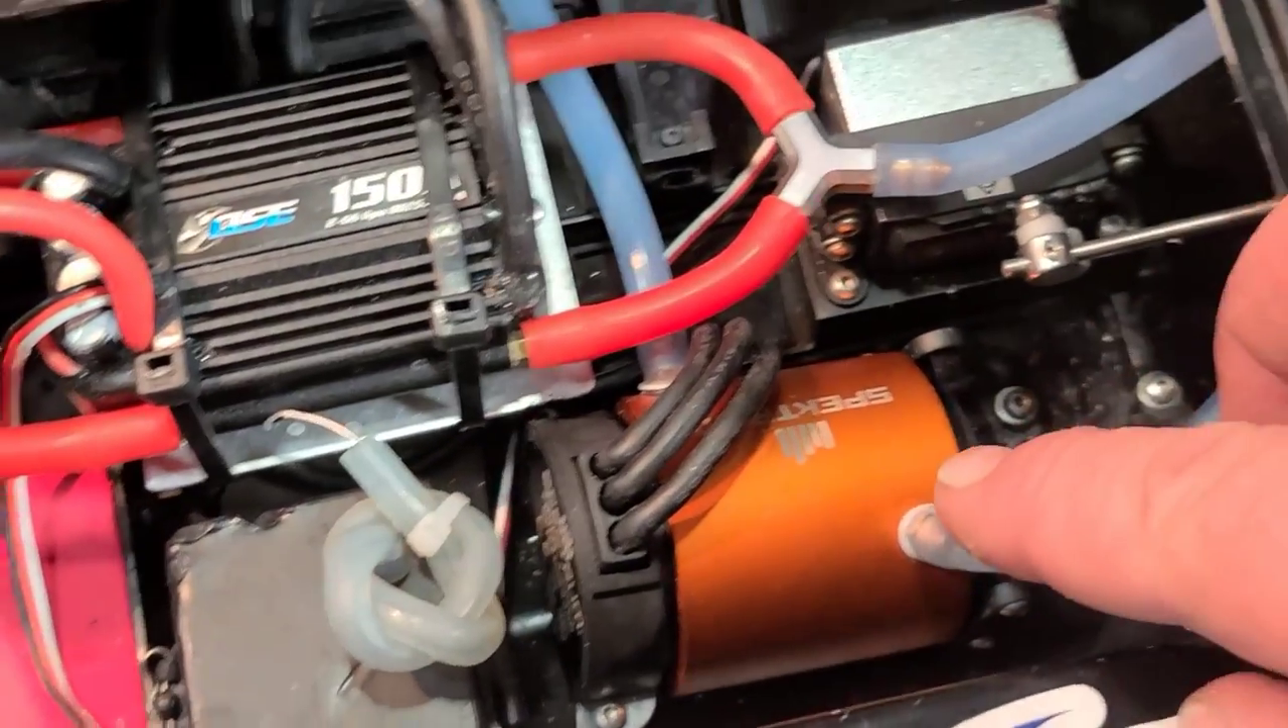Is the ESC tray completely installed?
Yes.